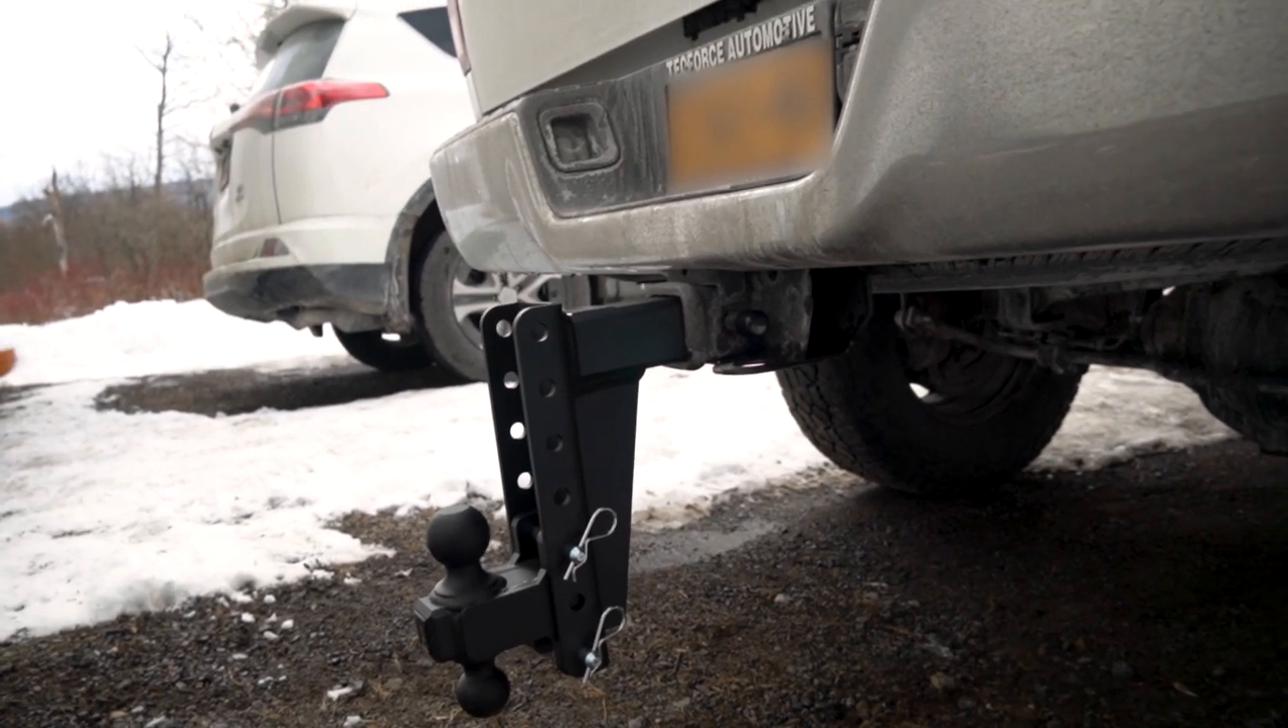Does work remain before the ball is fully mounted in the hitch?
No.